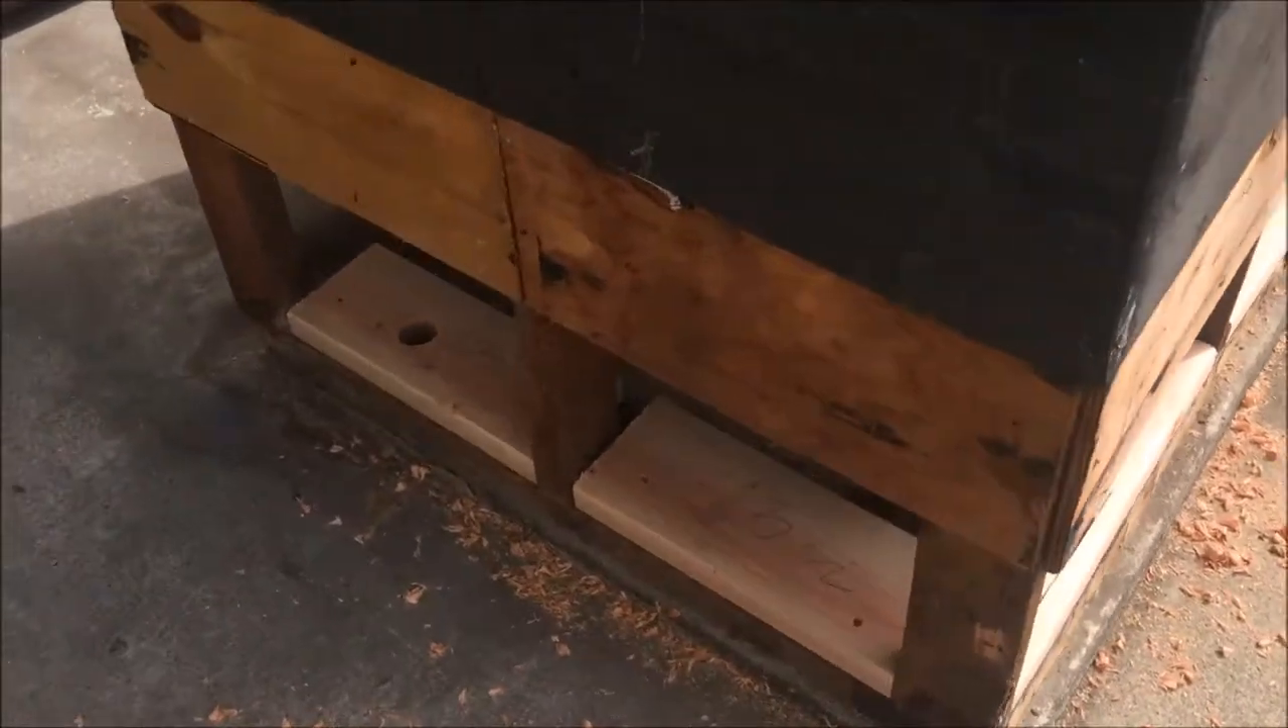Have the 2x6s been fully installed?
Yes.